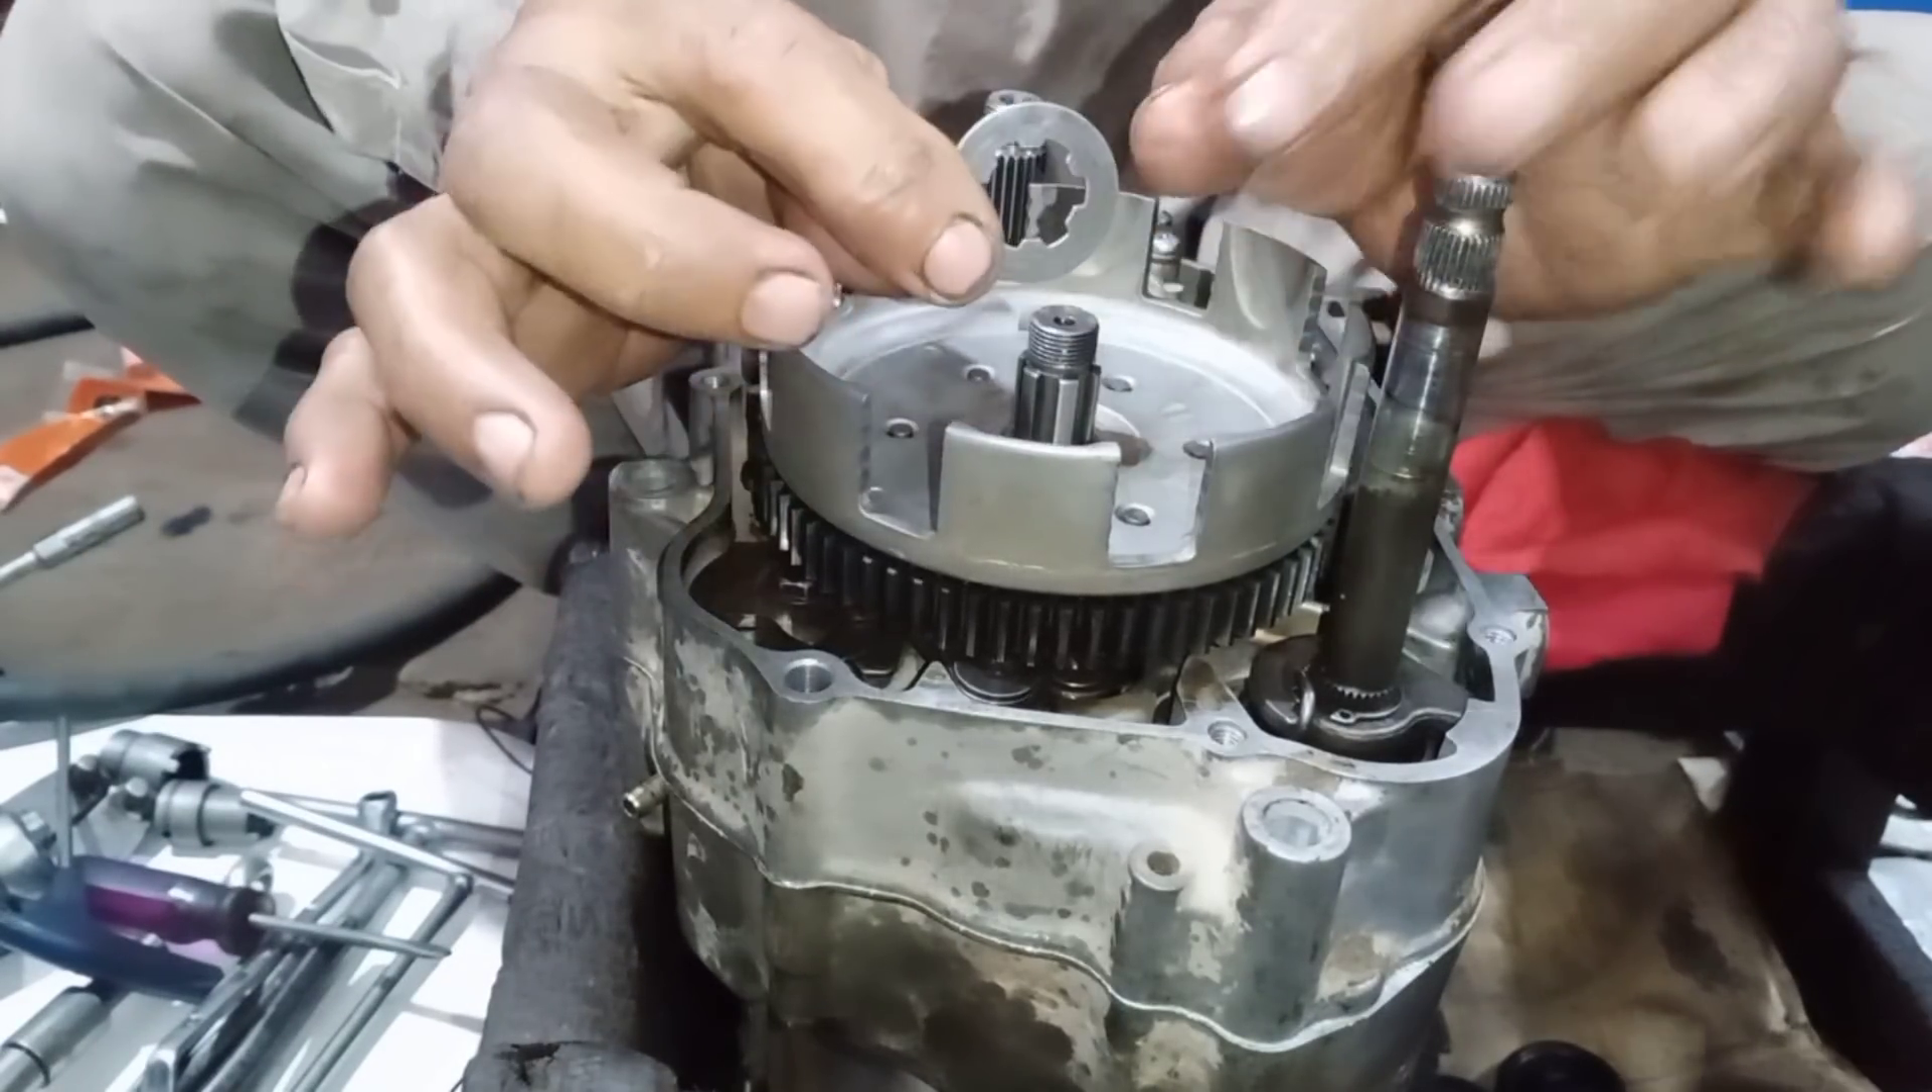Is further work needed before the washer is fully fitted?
Yes.